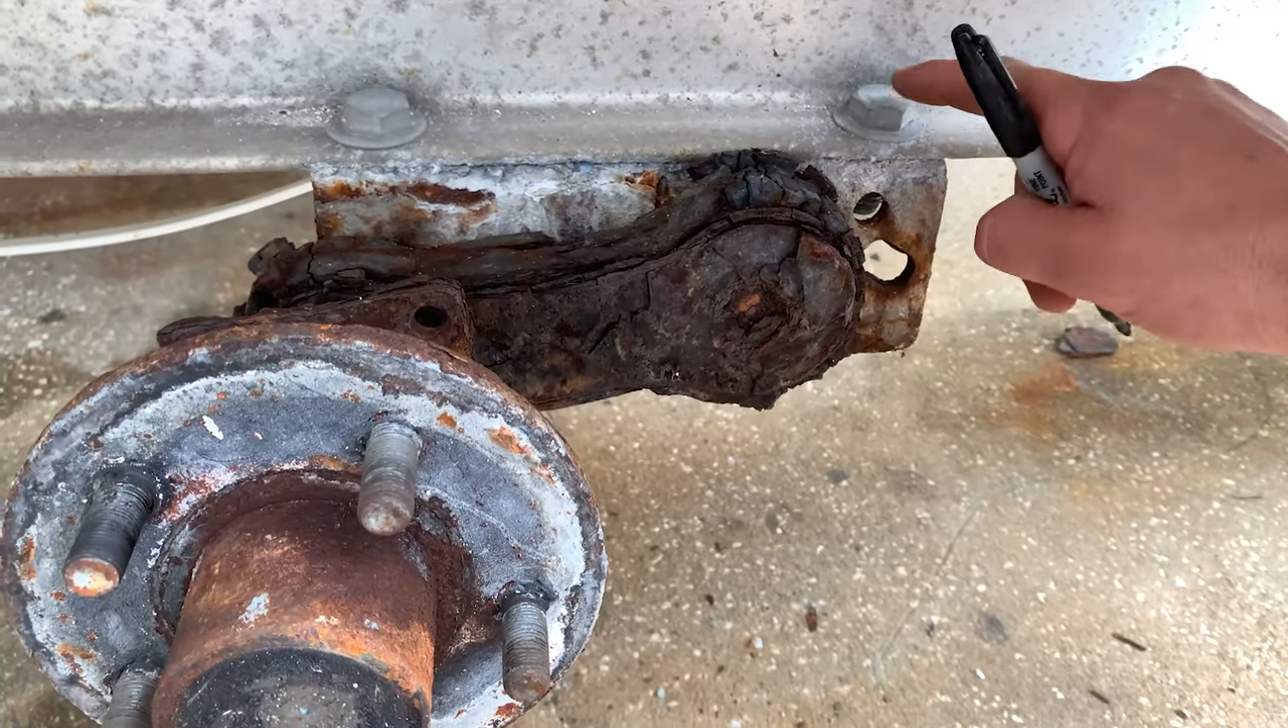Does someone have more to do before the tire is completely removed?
No.